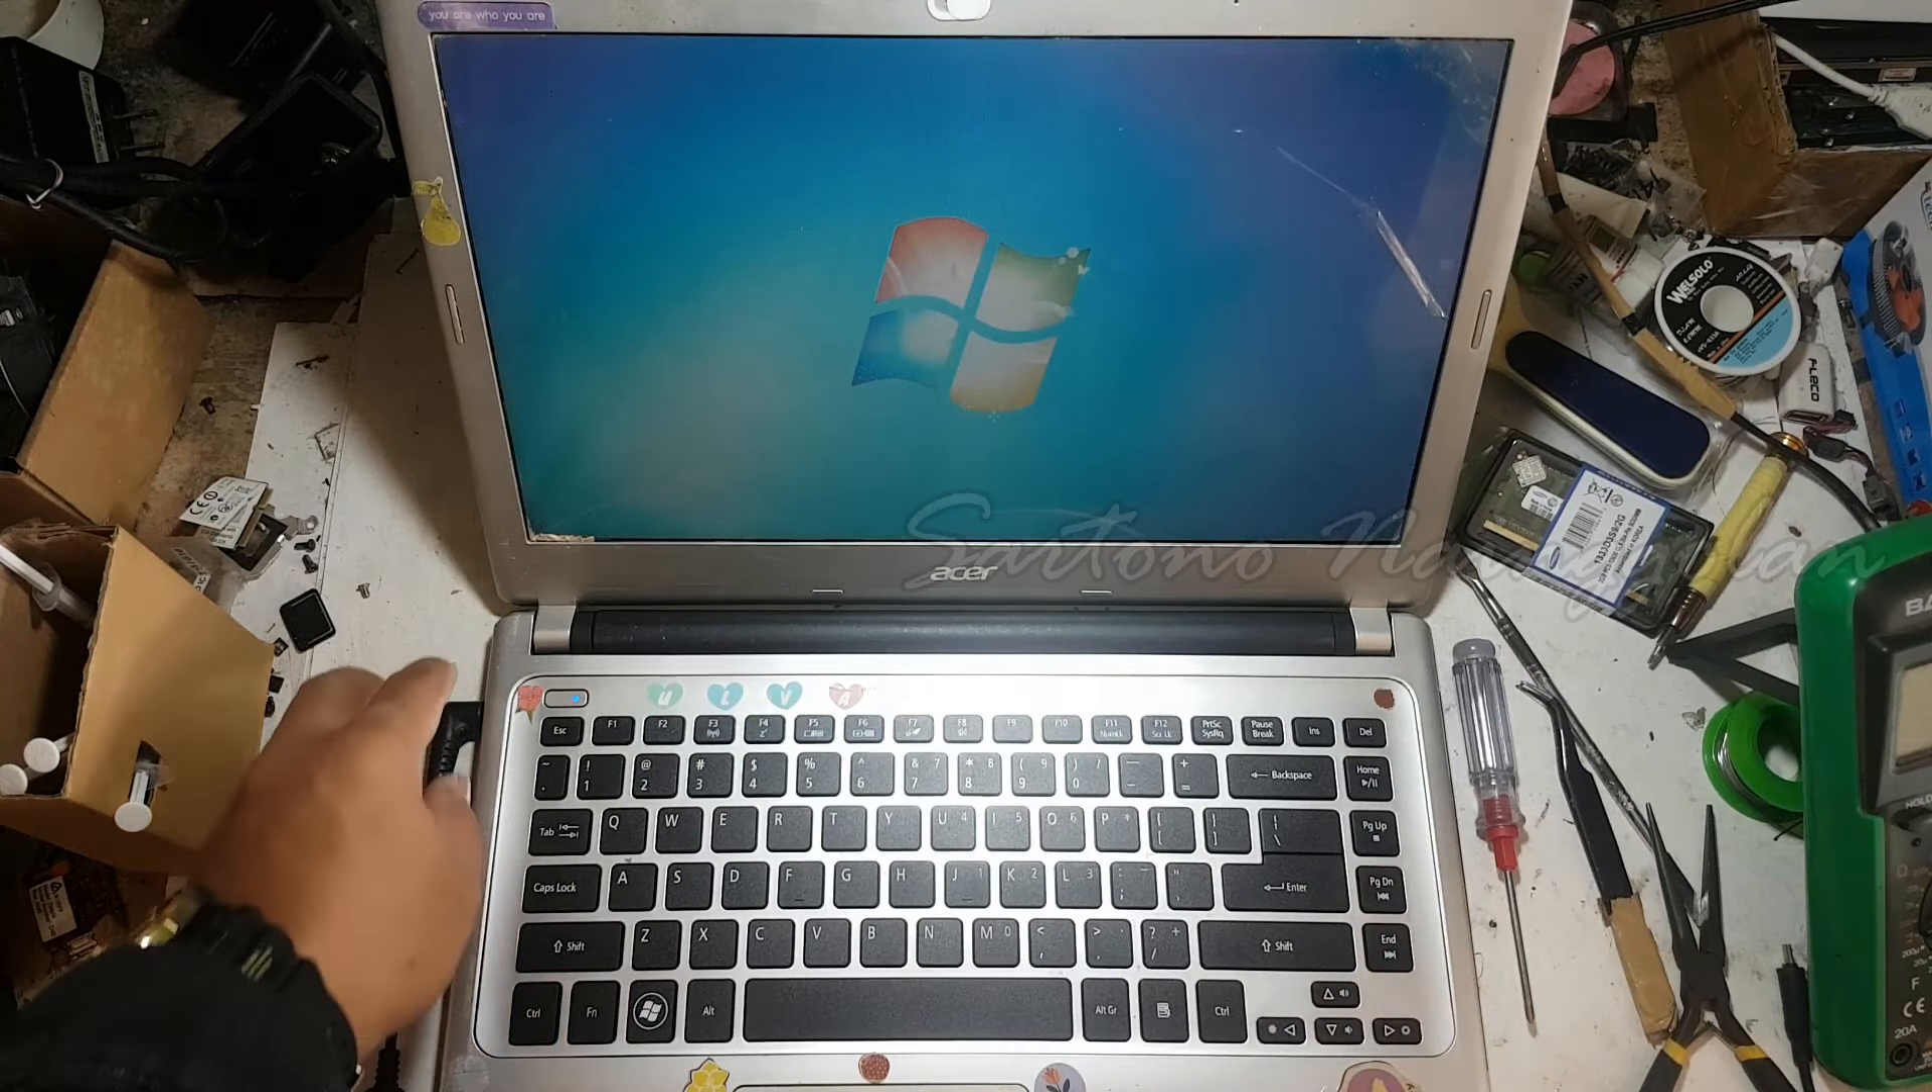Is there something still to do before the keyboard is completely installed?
No.